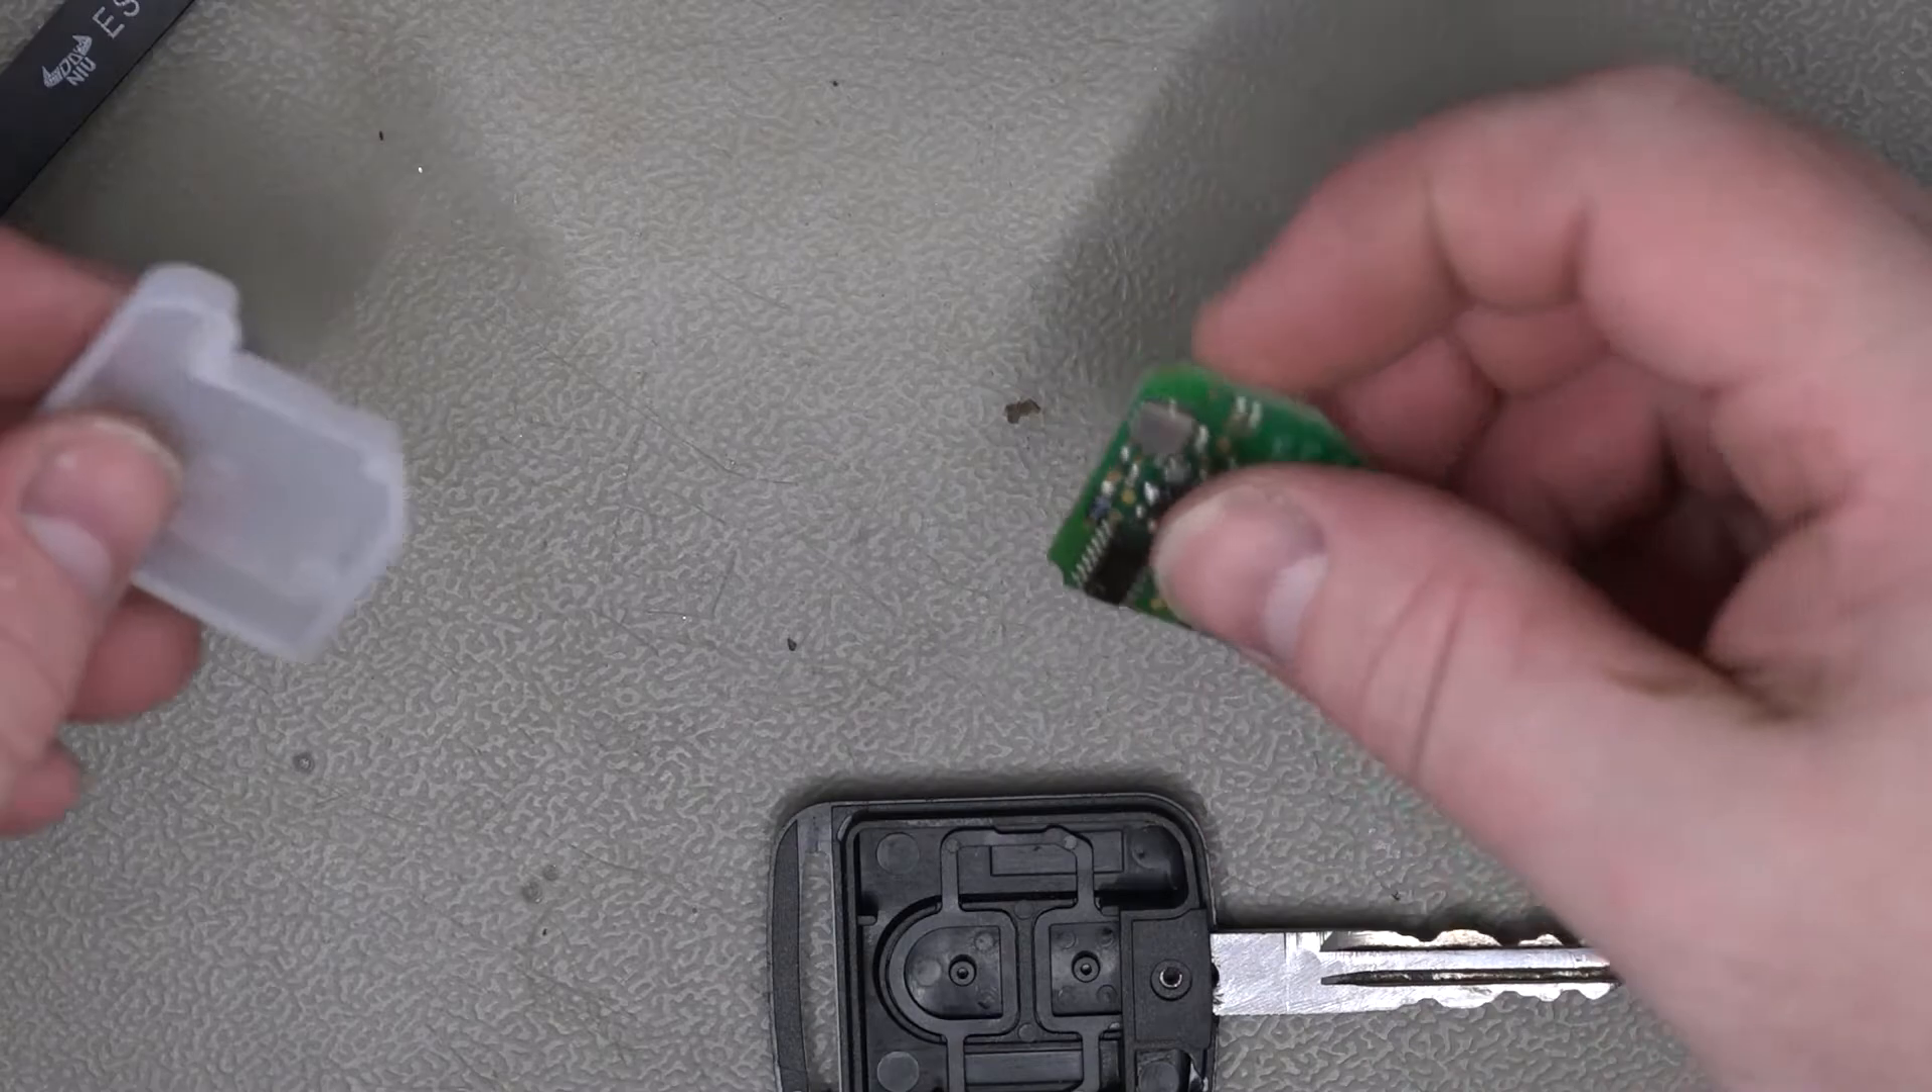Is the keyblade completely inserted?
Yes.